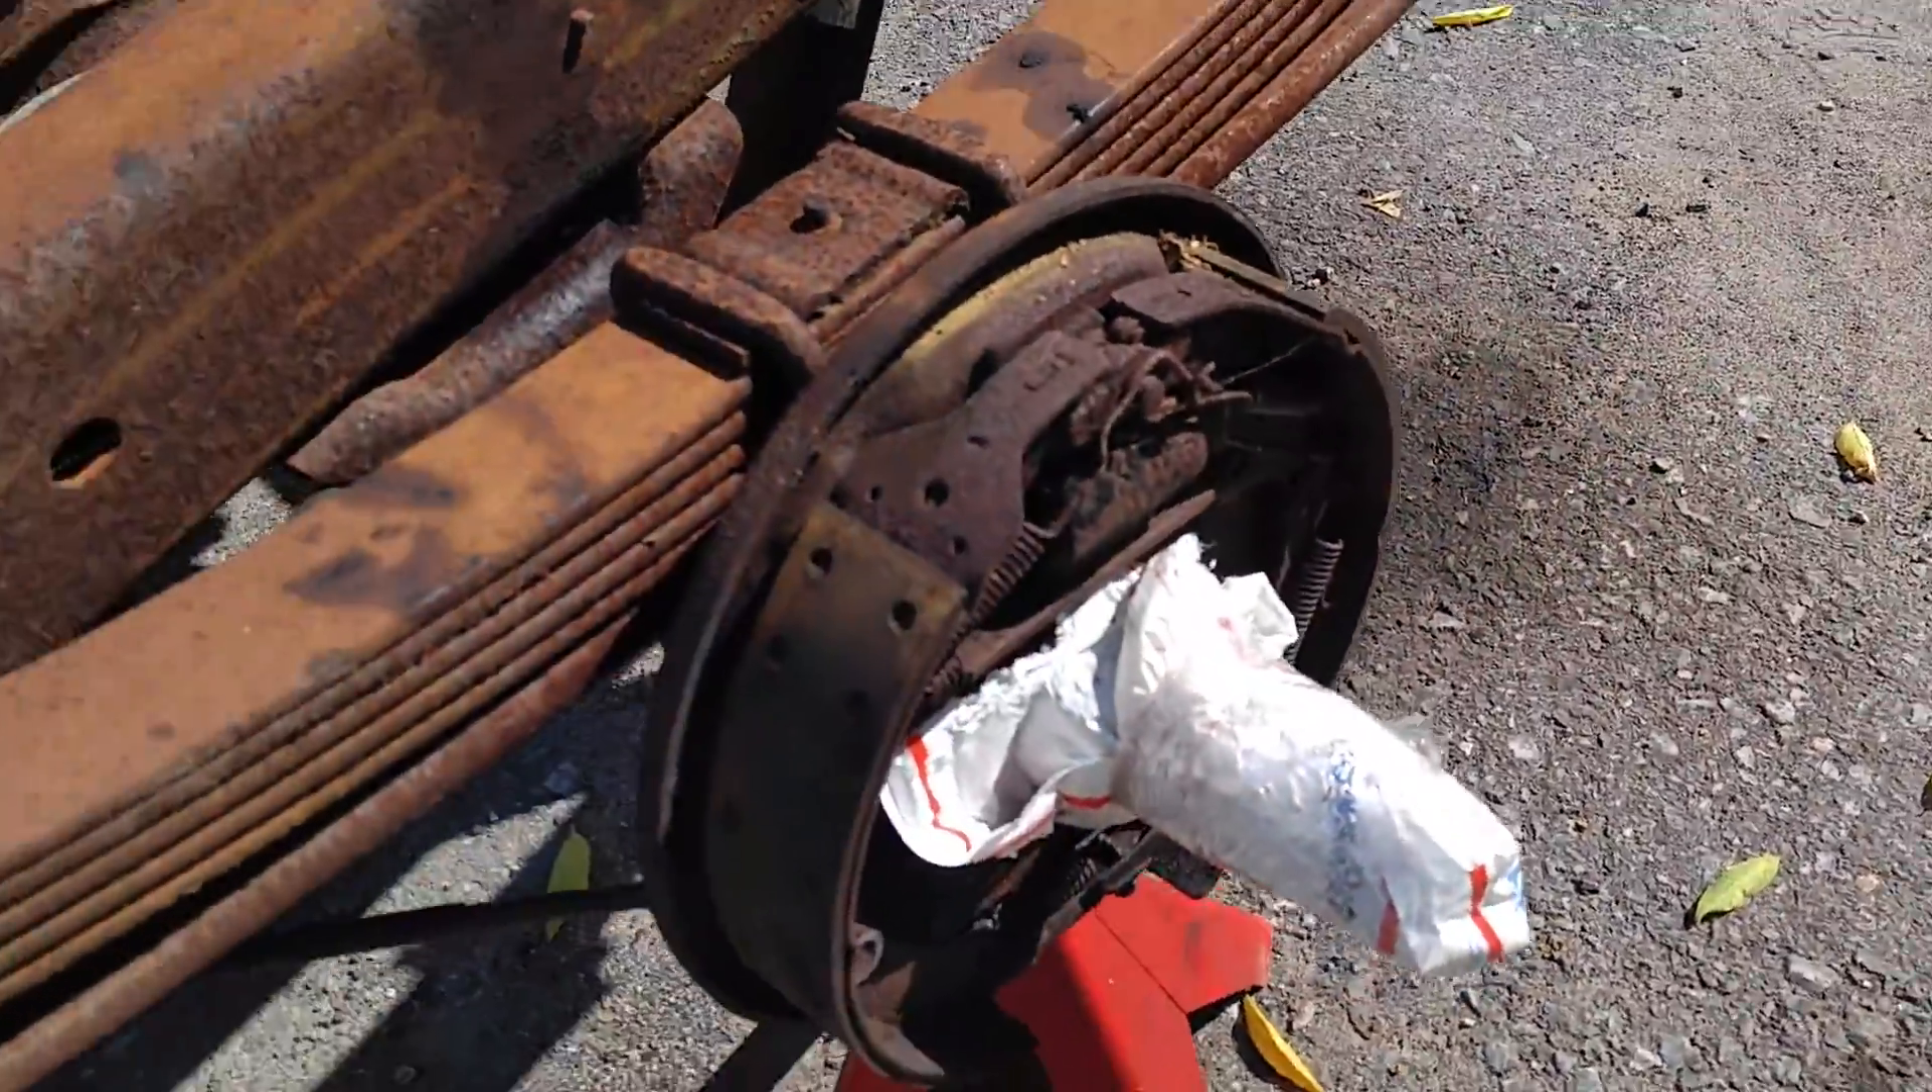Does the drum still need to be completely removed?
No.